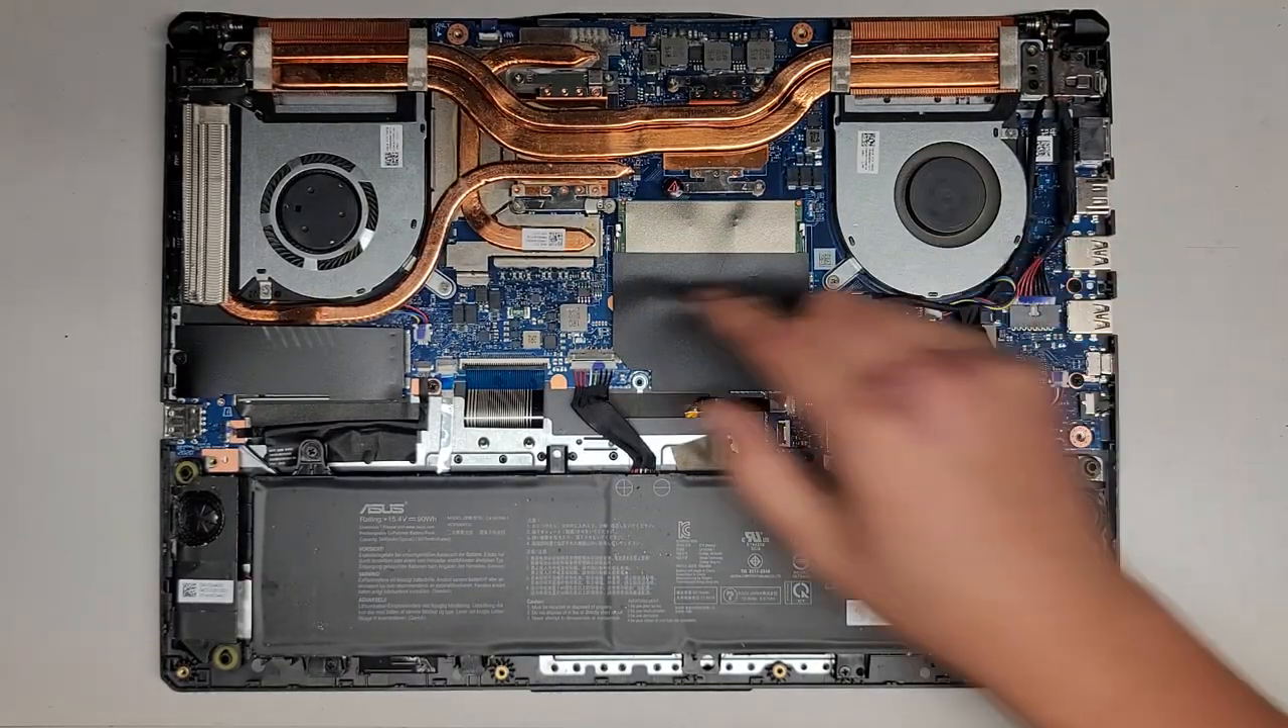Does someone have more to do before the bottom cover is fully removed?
No.